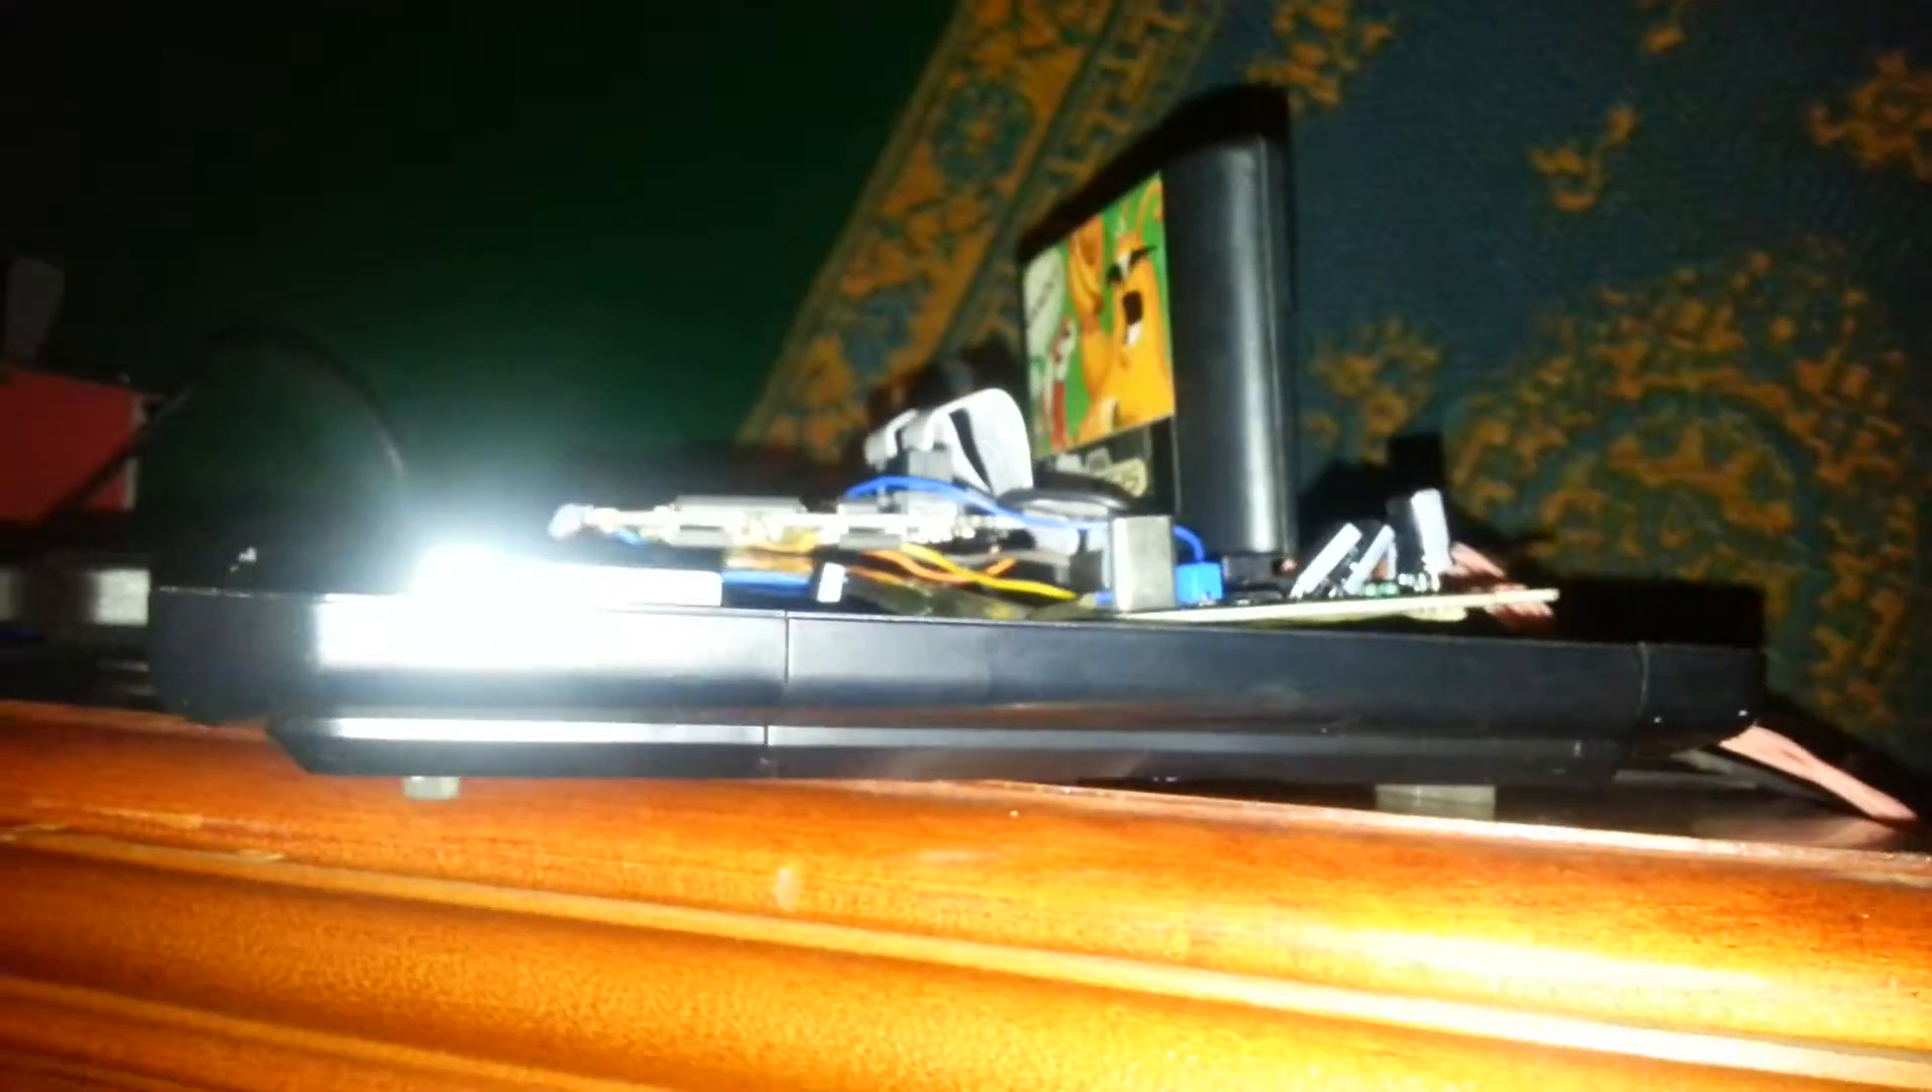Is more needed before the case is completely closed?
Yes.